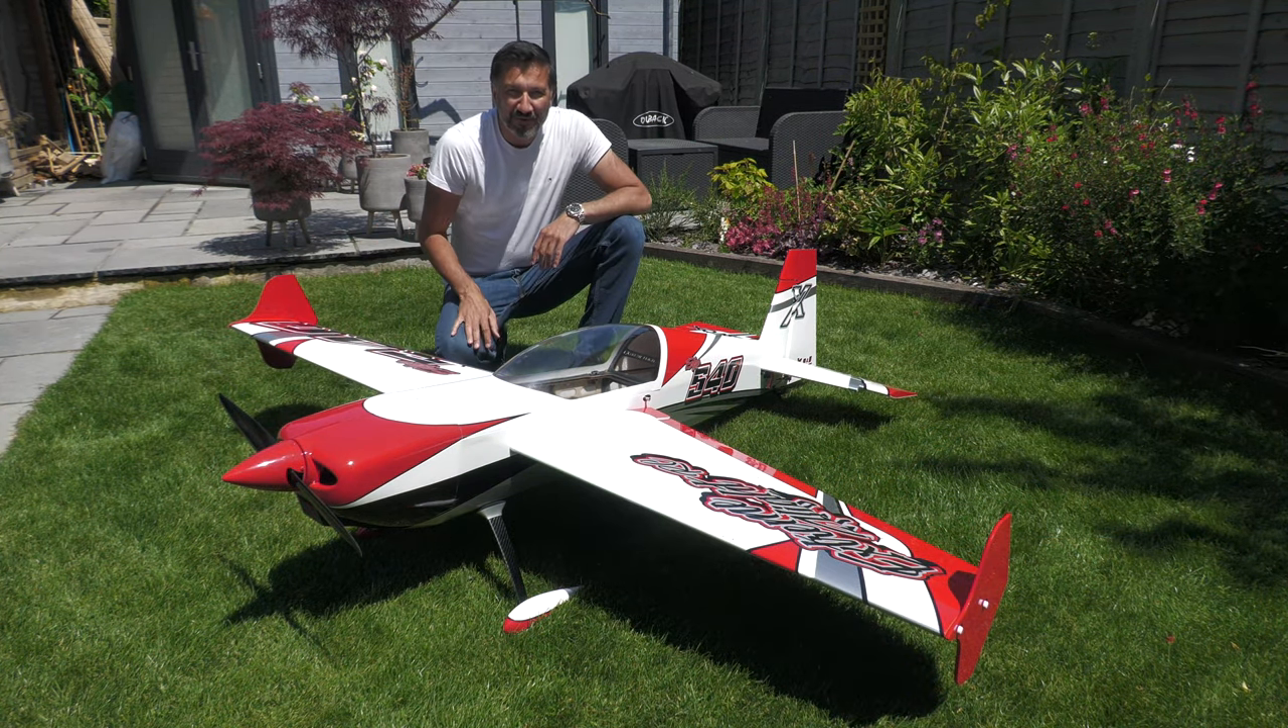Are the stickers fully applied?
Yes.